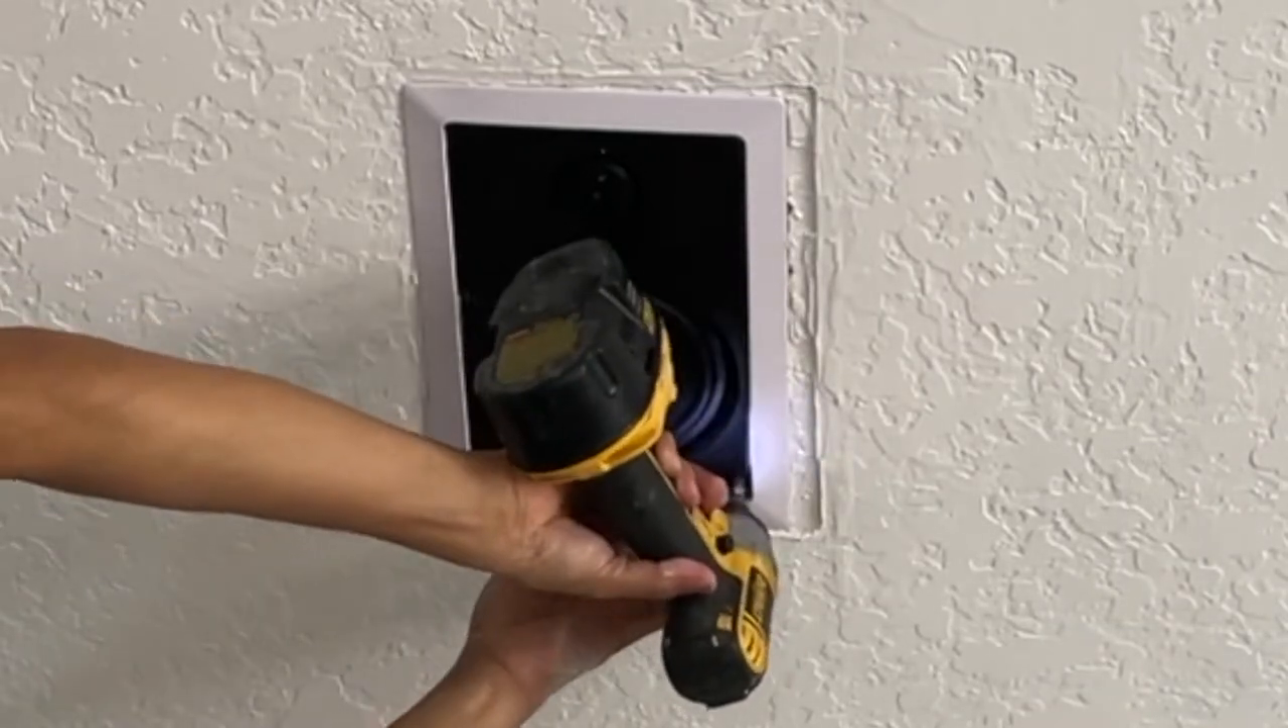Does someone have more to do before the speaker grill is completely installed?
Yes.